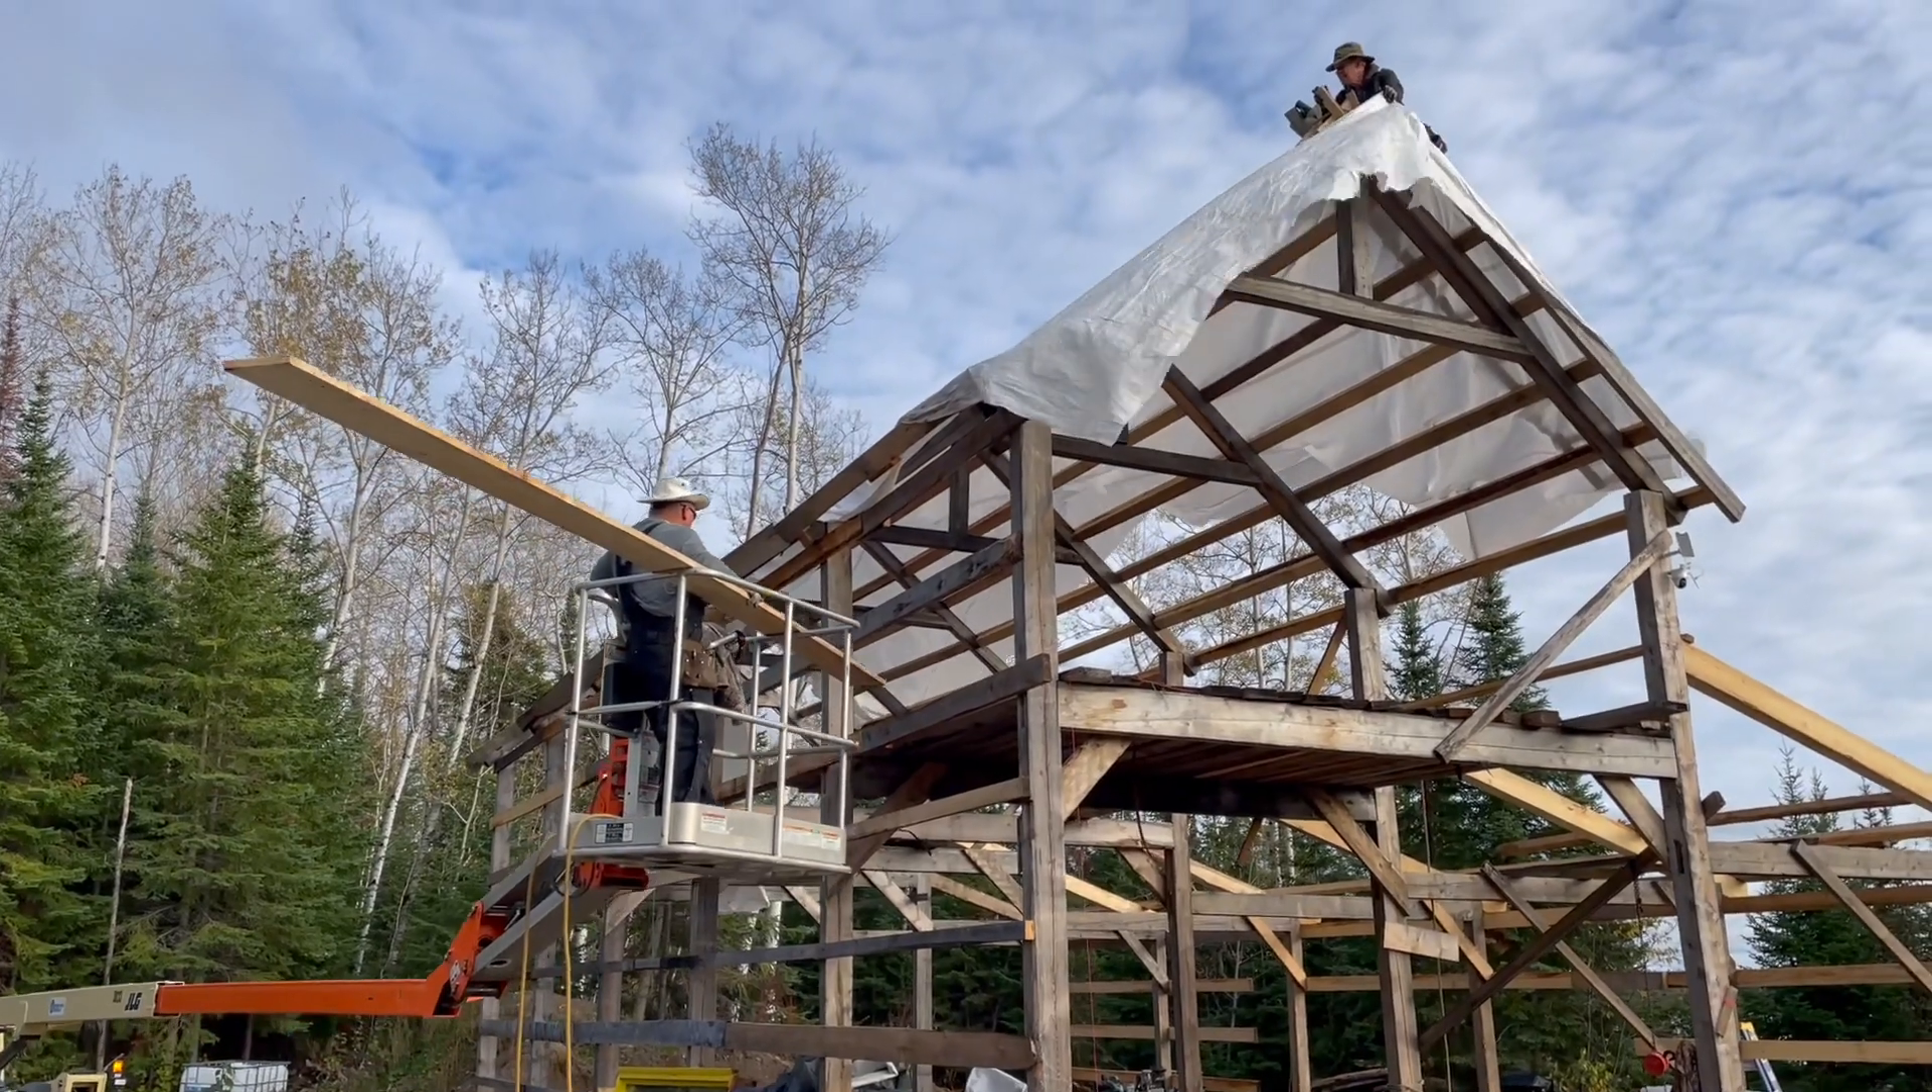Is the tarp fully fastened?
No.